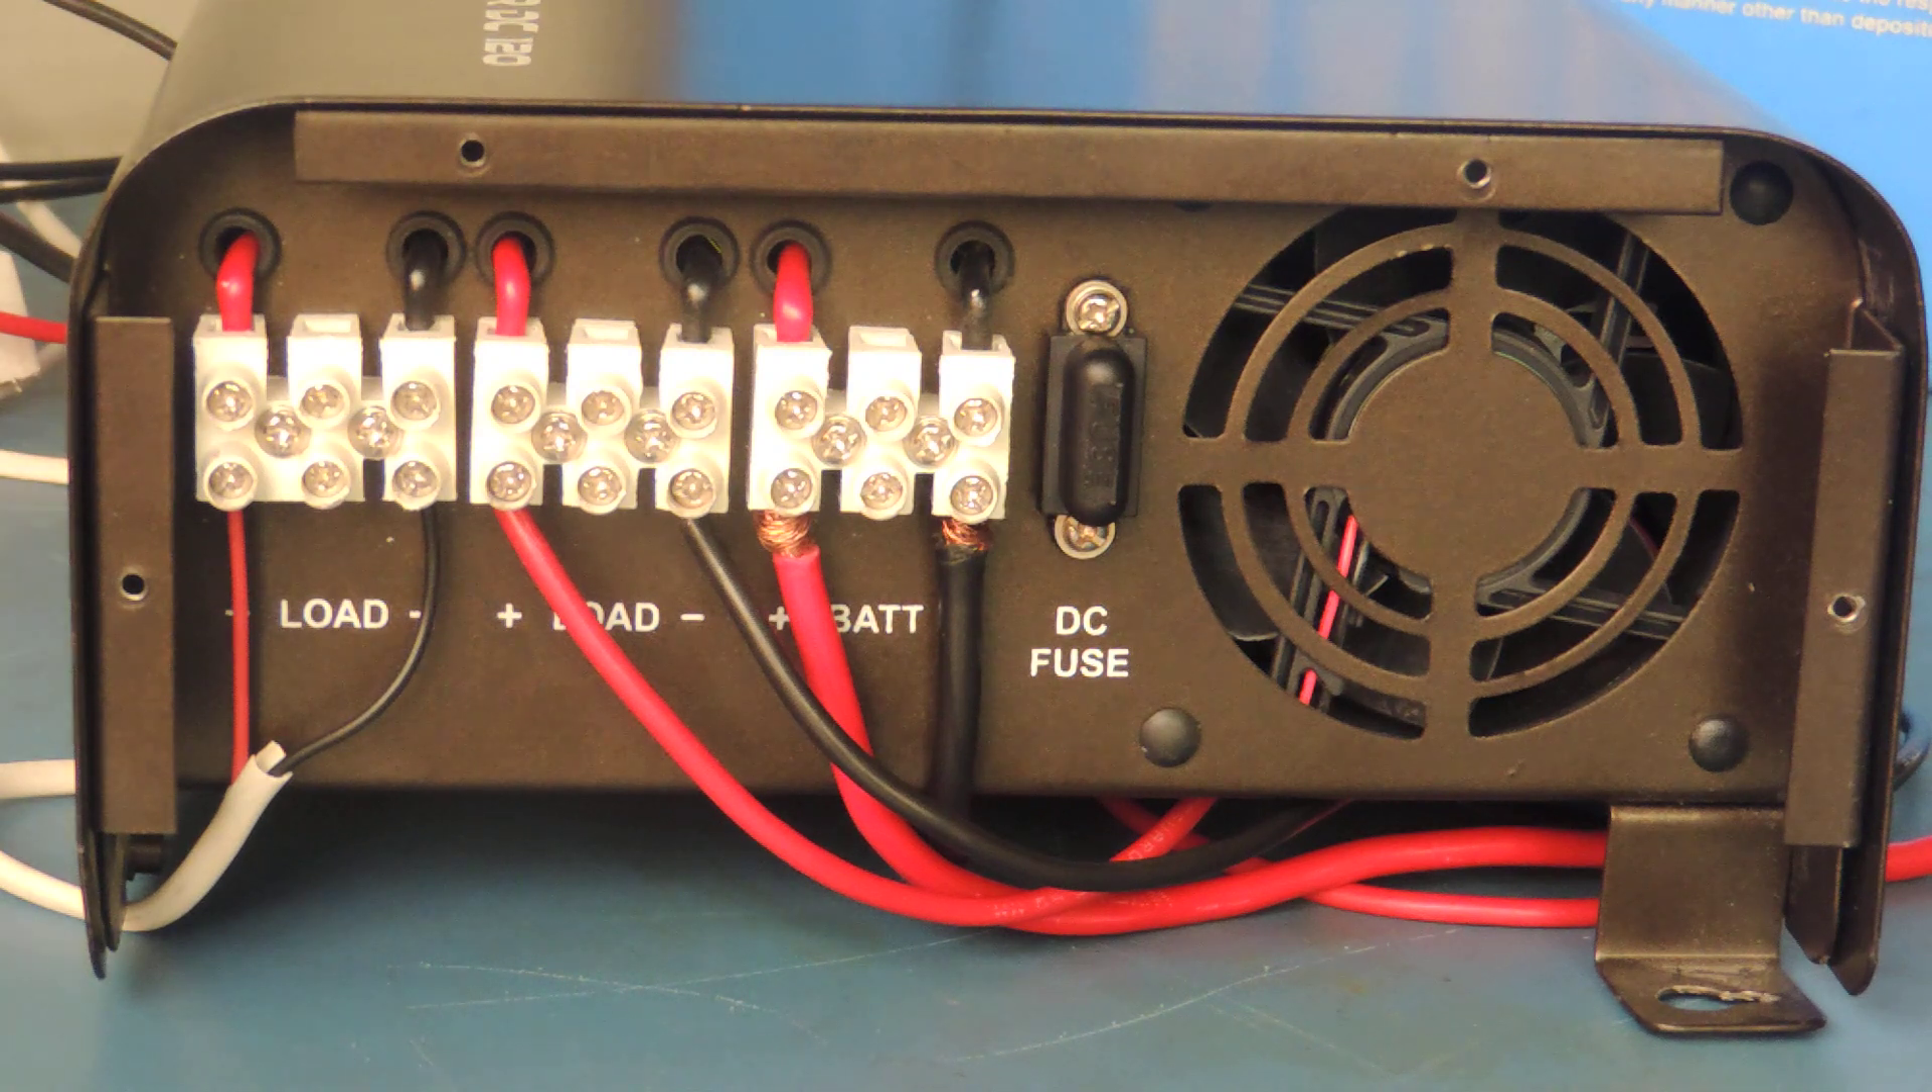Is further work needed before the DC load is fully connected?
No.